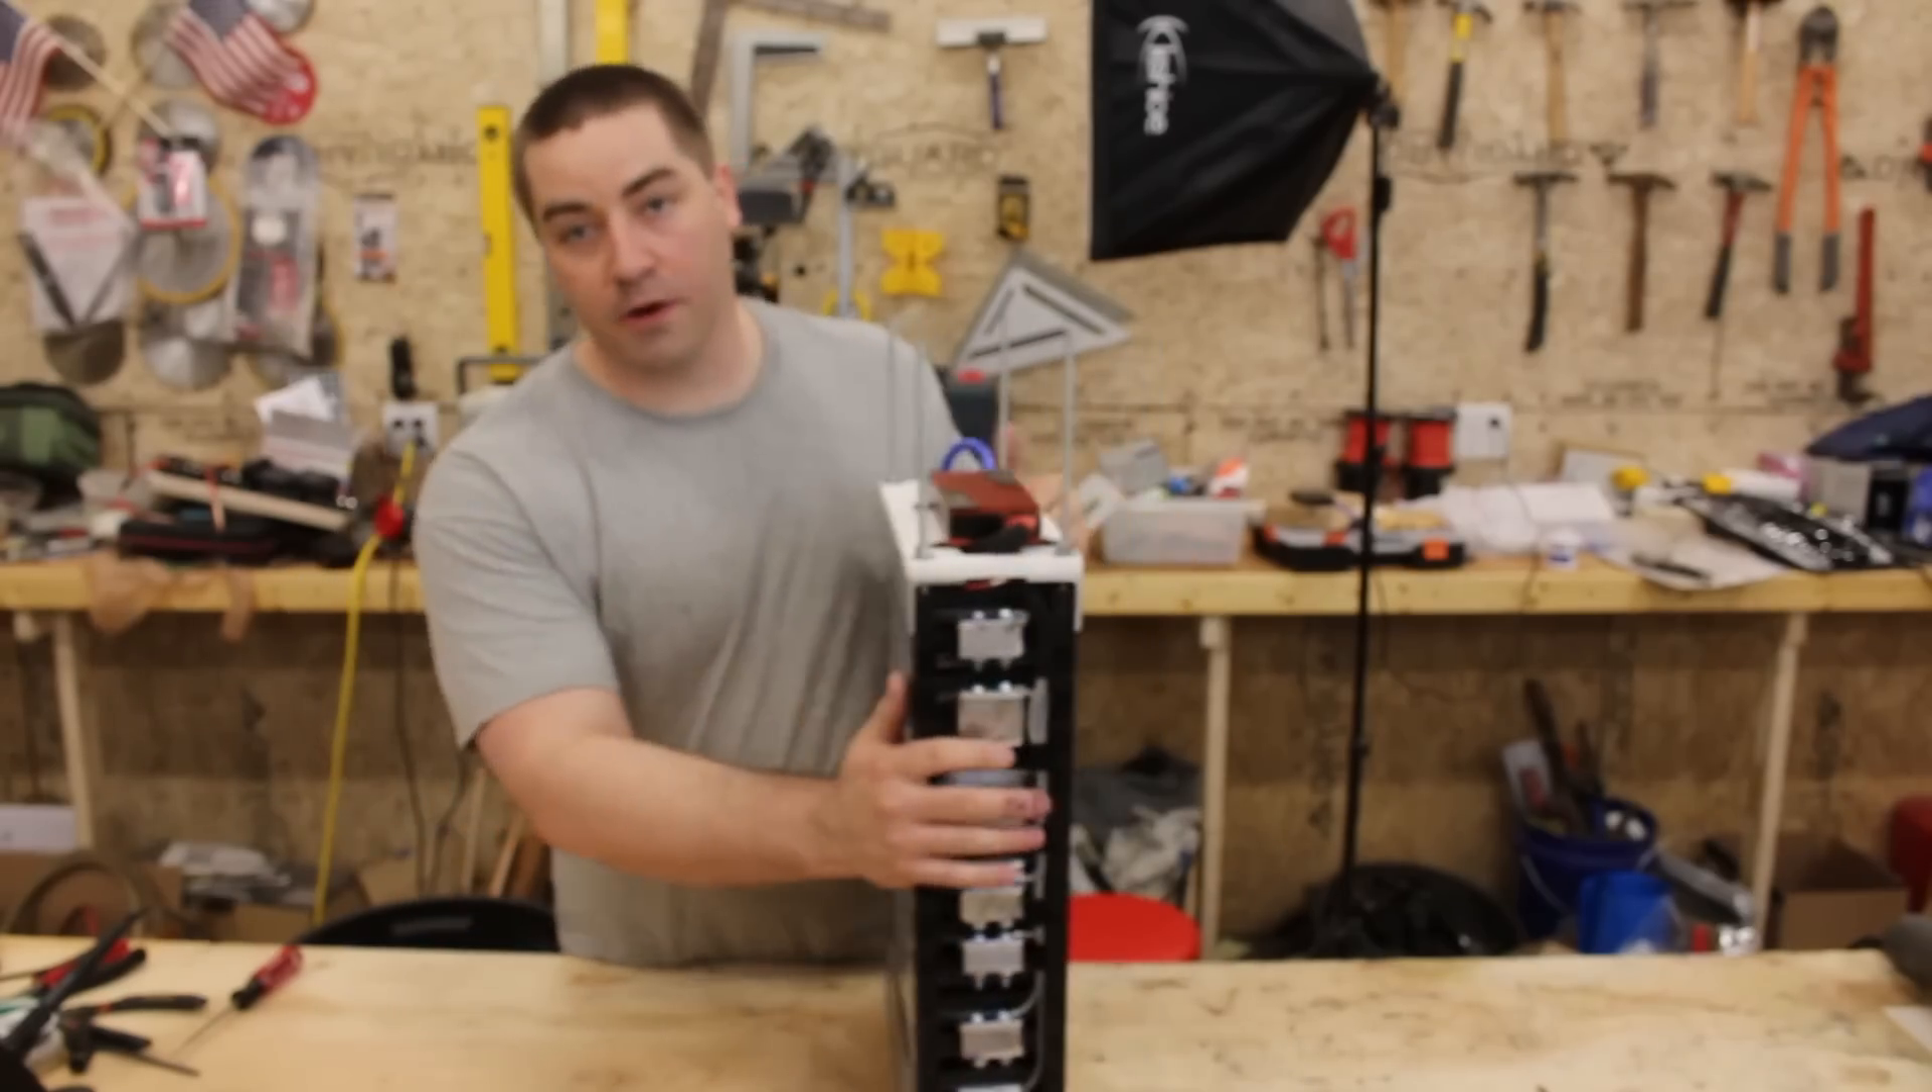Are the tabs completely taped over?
No.